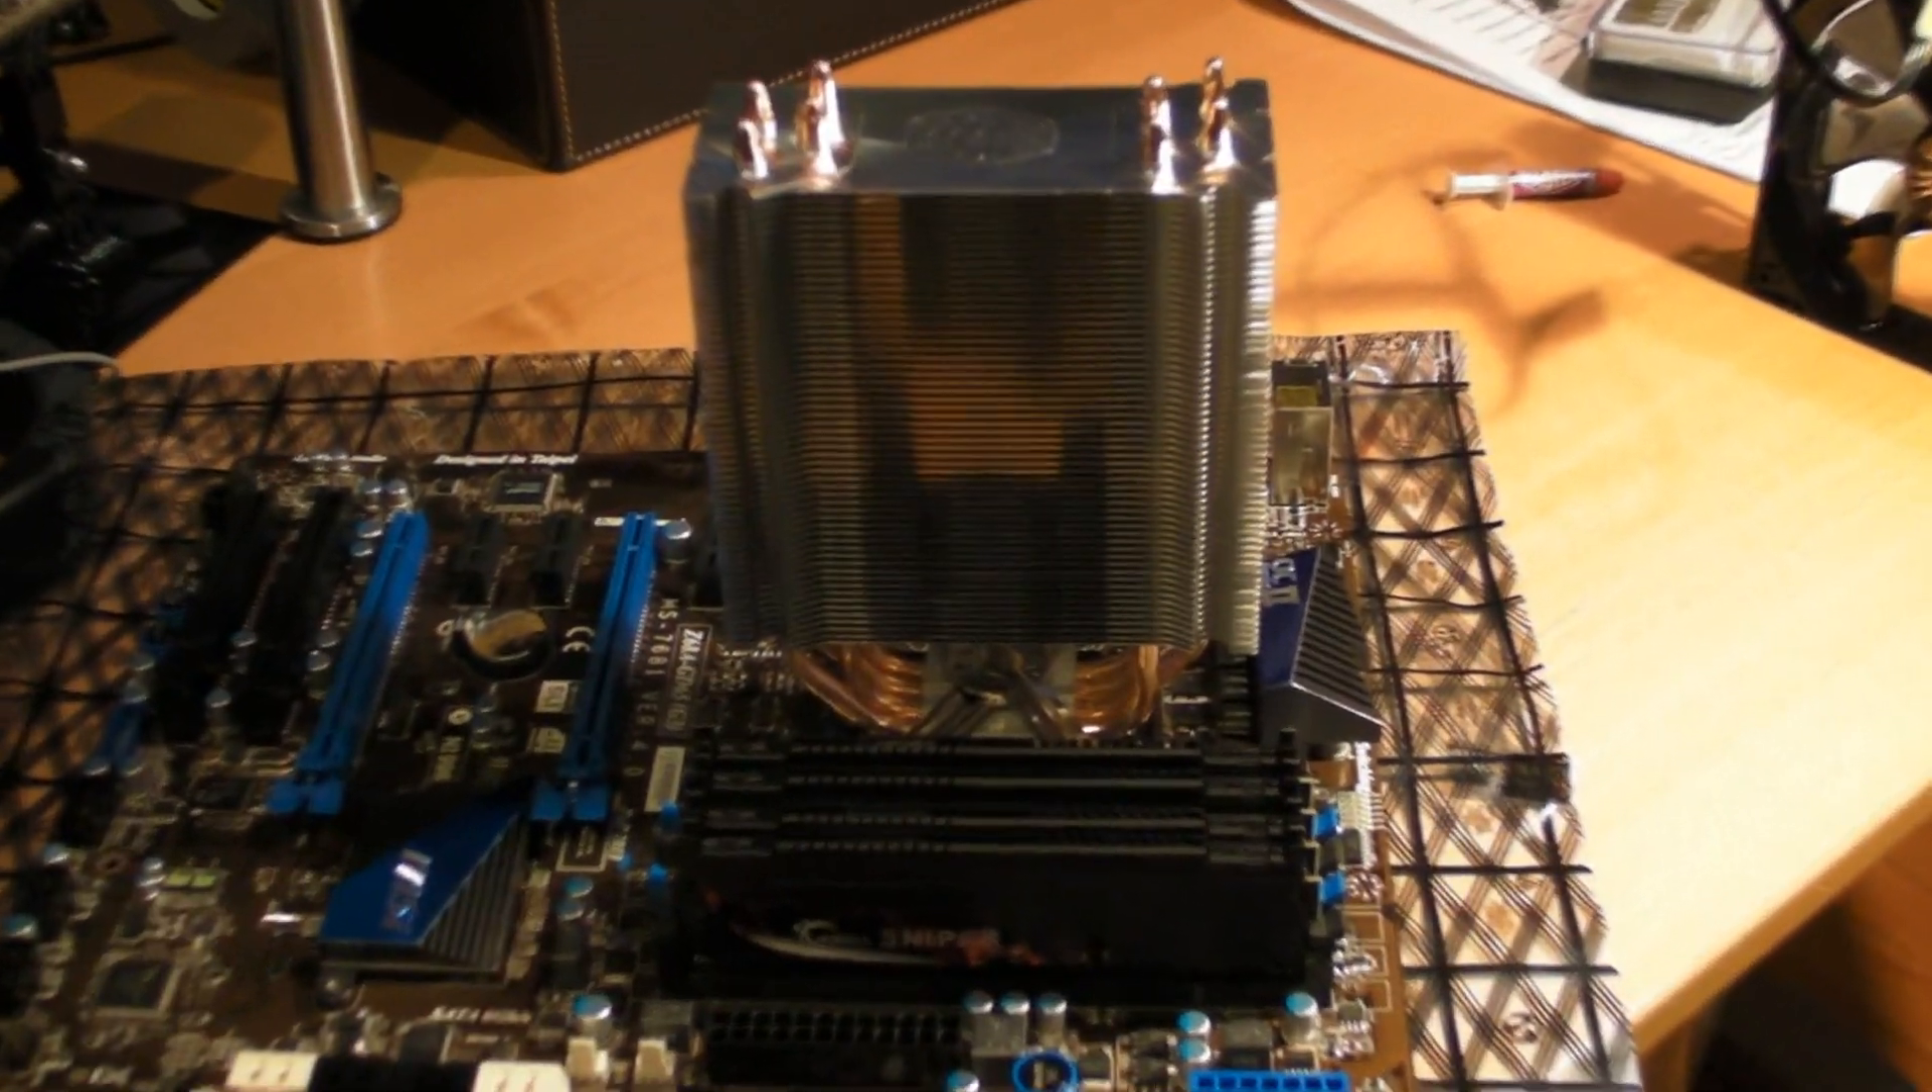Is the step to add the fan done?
No.